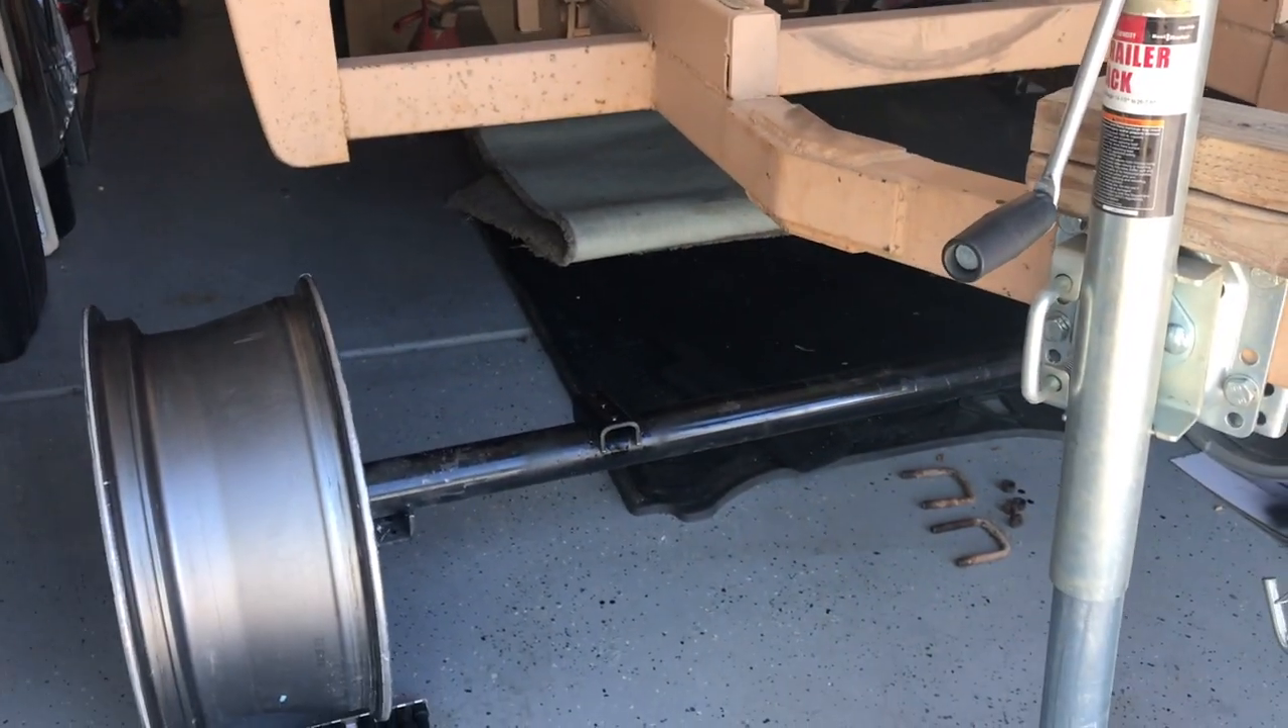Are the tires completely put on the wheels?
No.